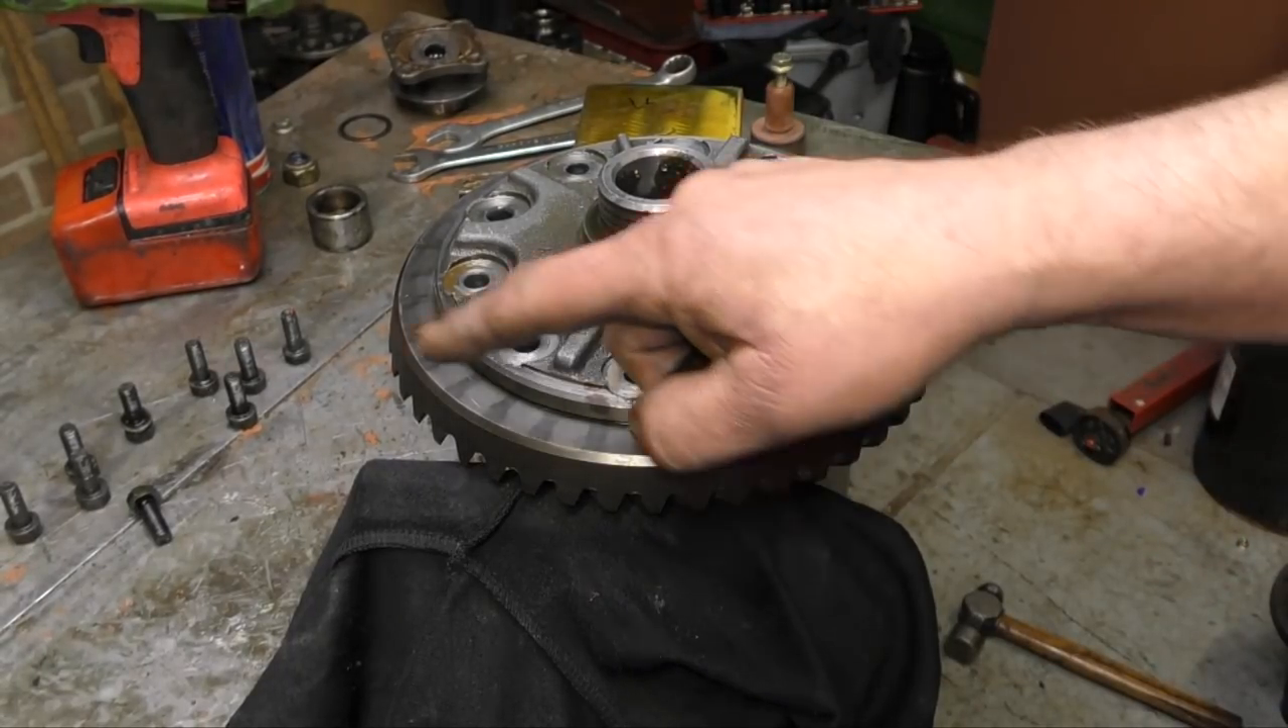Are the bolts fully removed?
Yes.